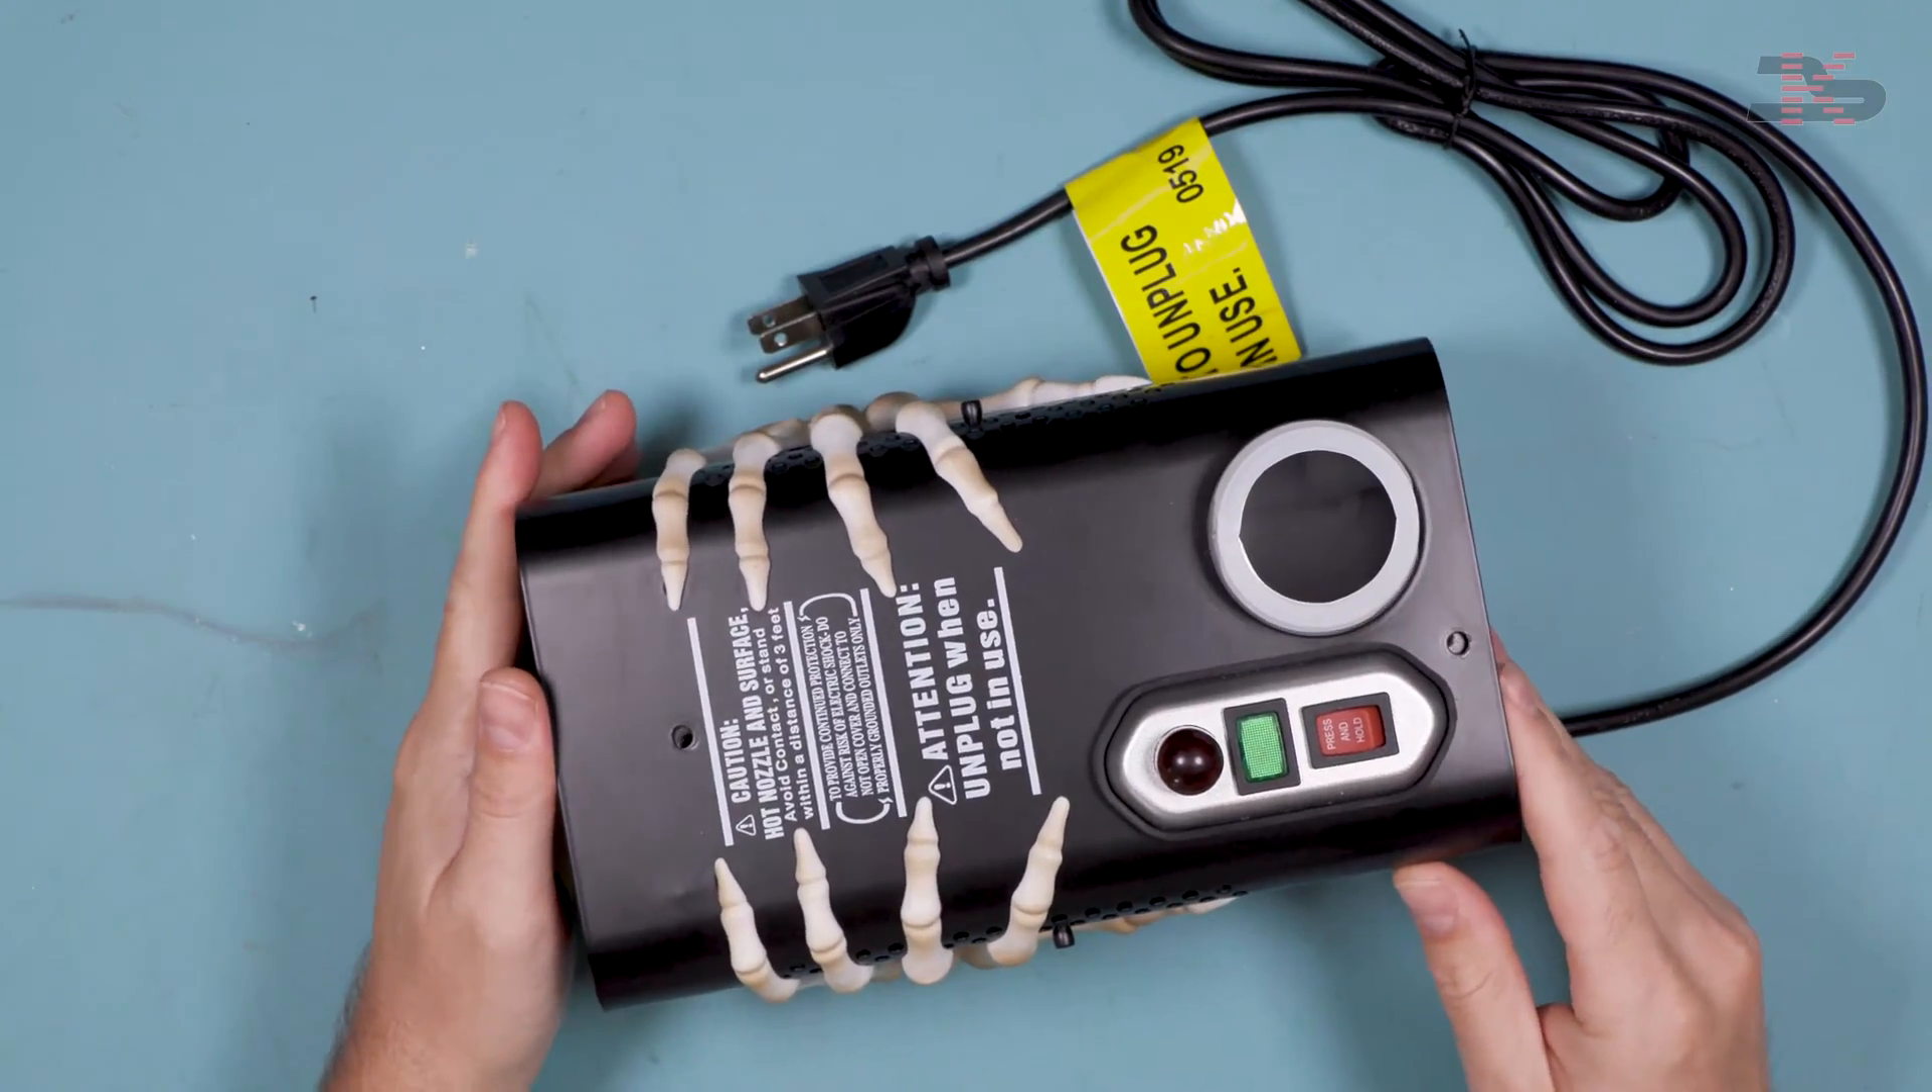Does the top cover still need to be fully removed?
Yes.